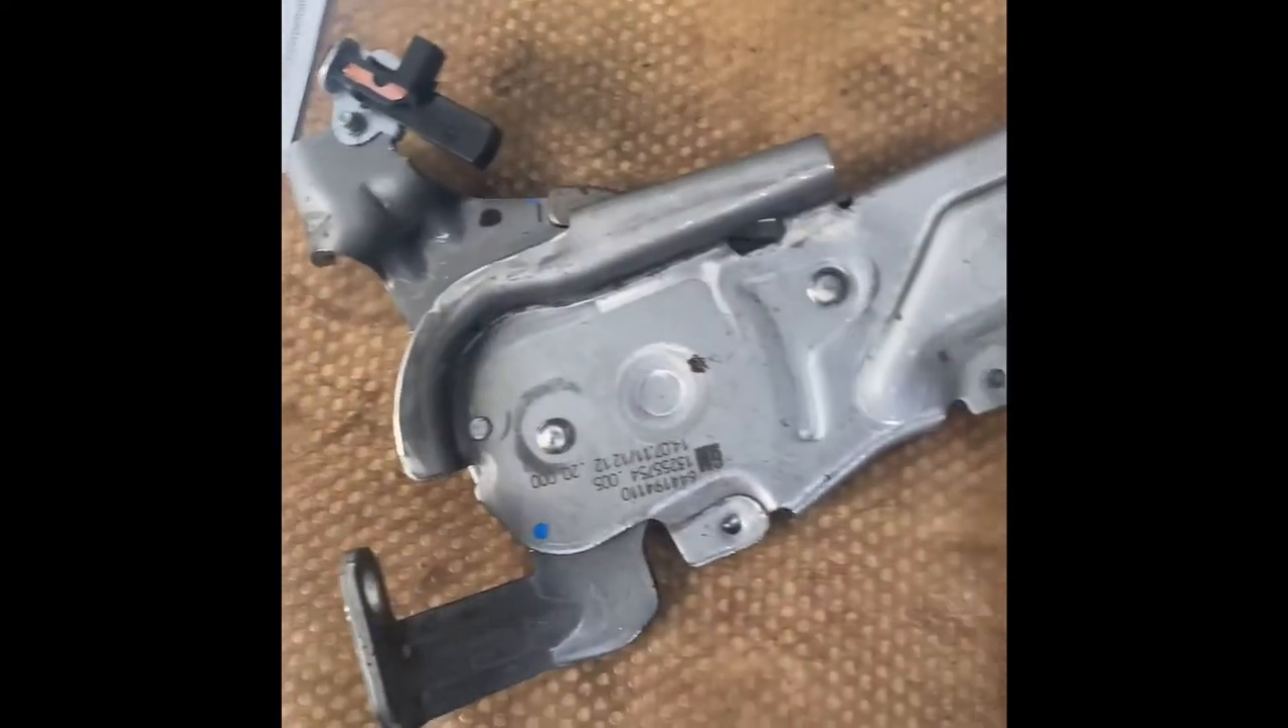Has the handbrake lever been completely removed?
Yes.